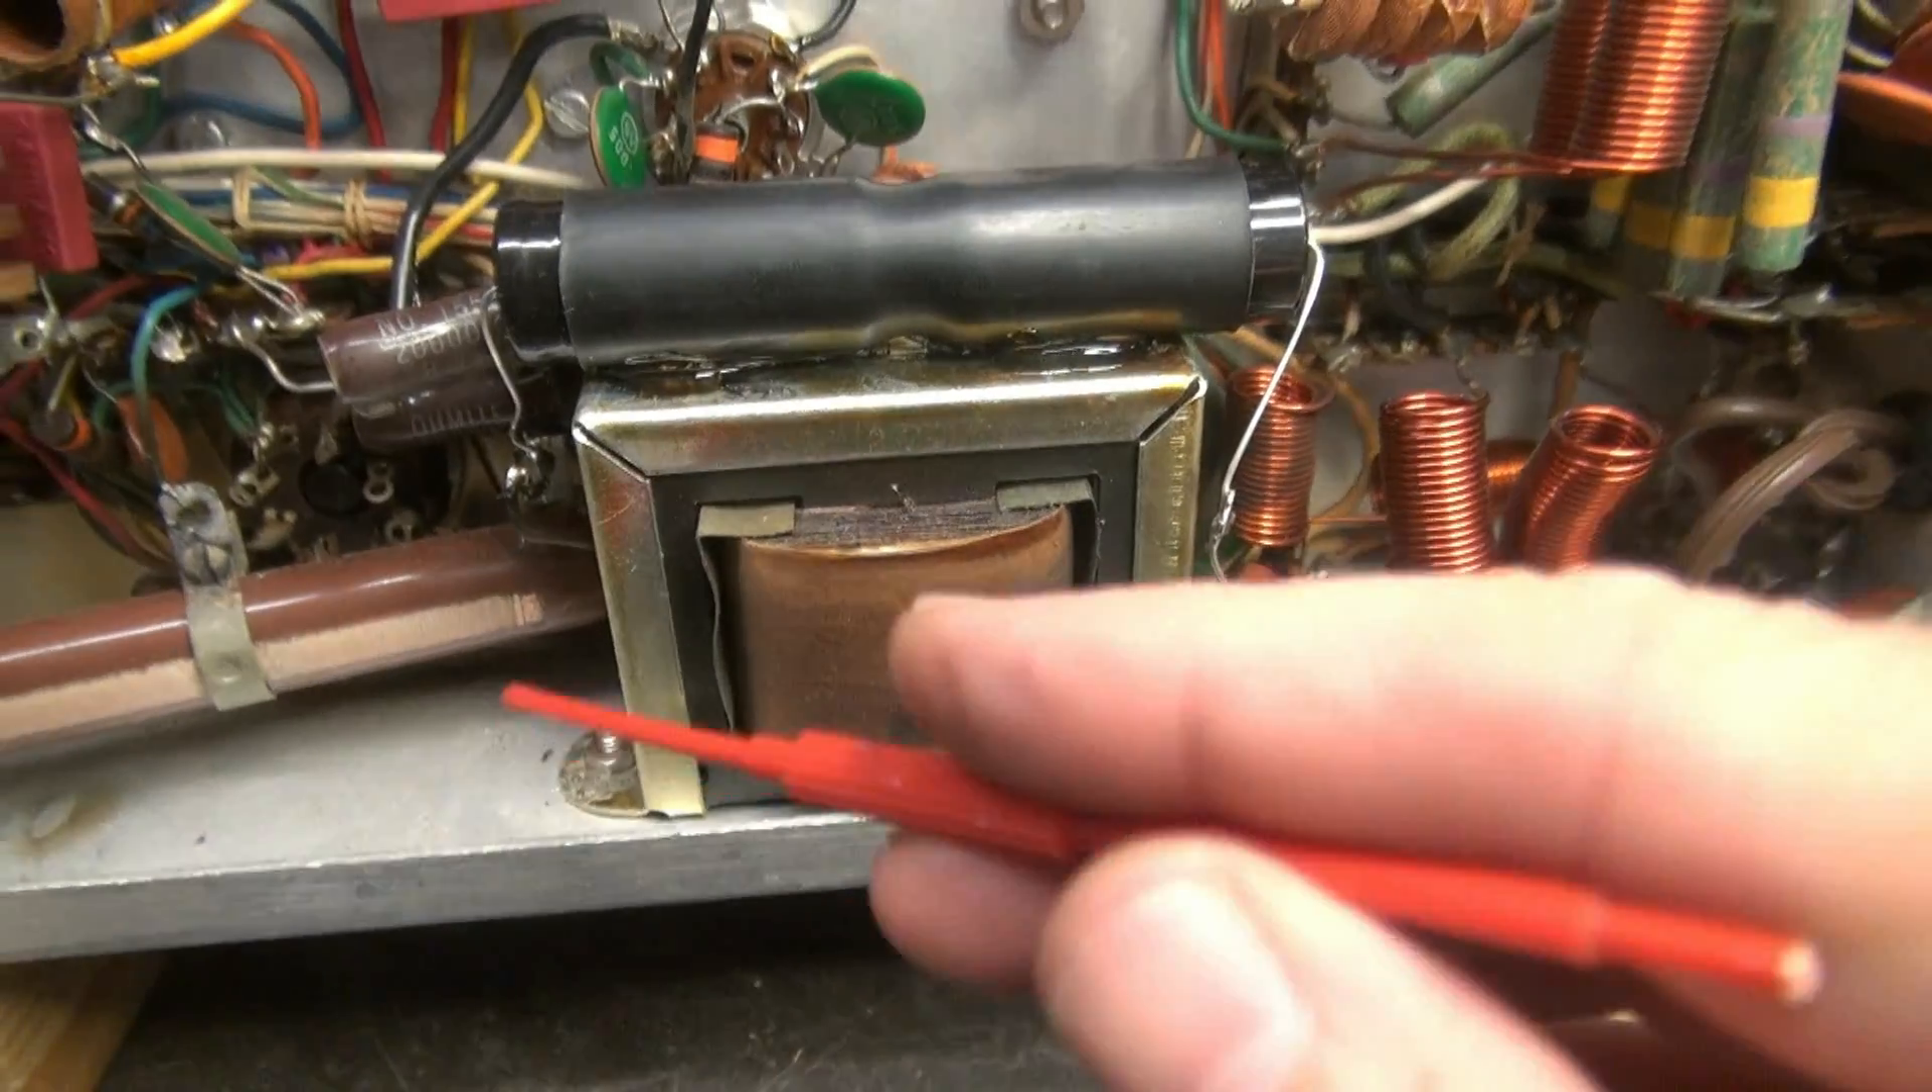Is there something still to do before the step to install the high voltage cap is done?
No.